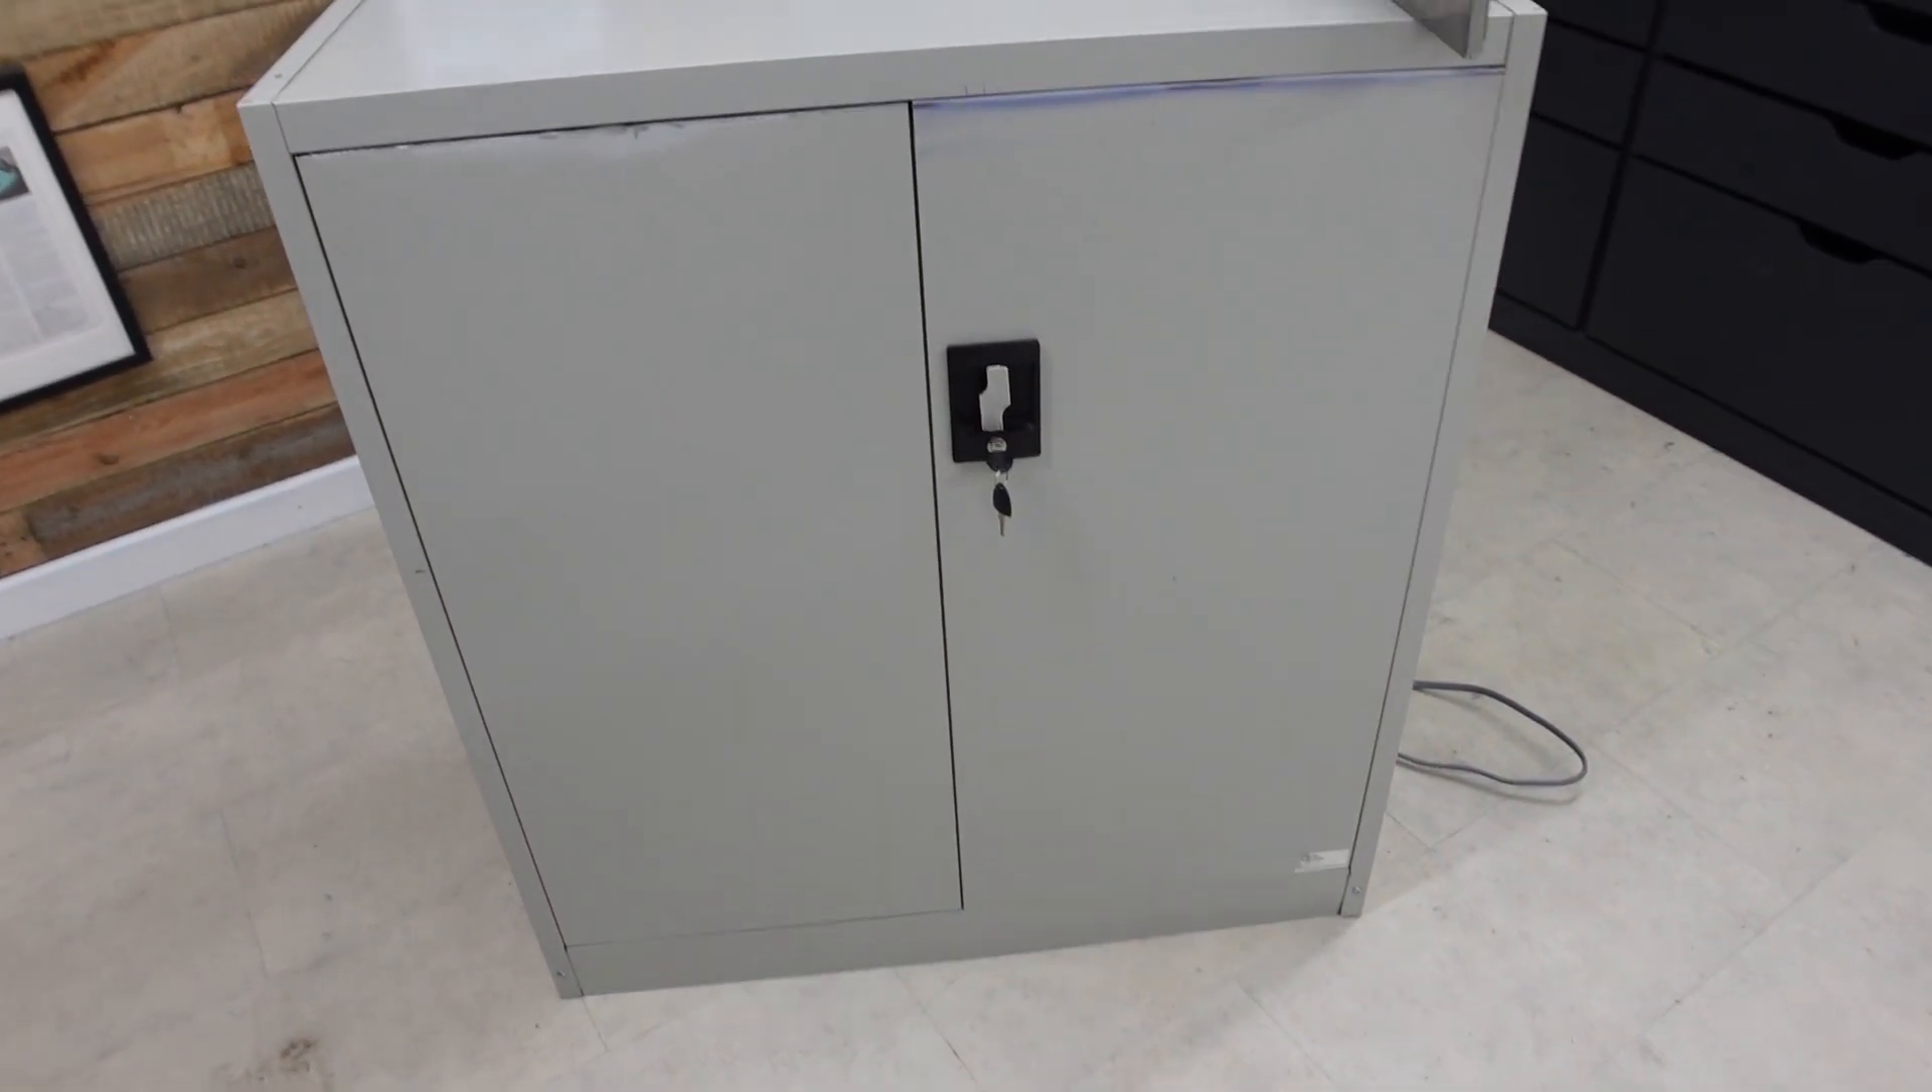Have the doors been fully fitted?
Yes.